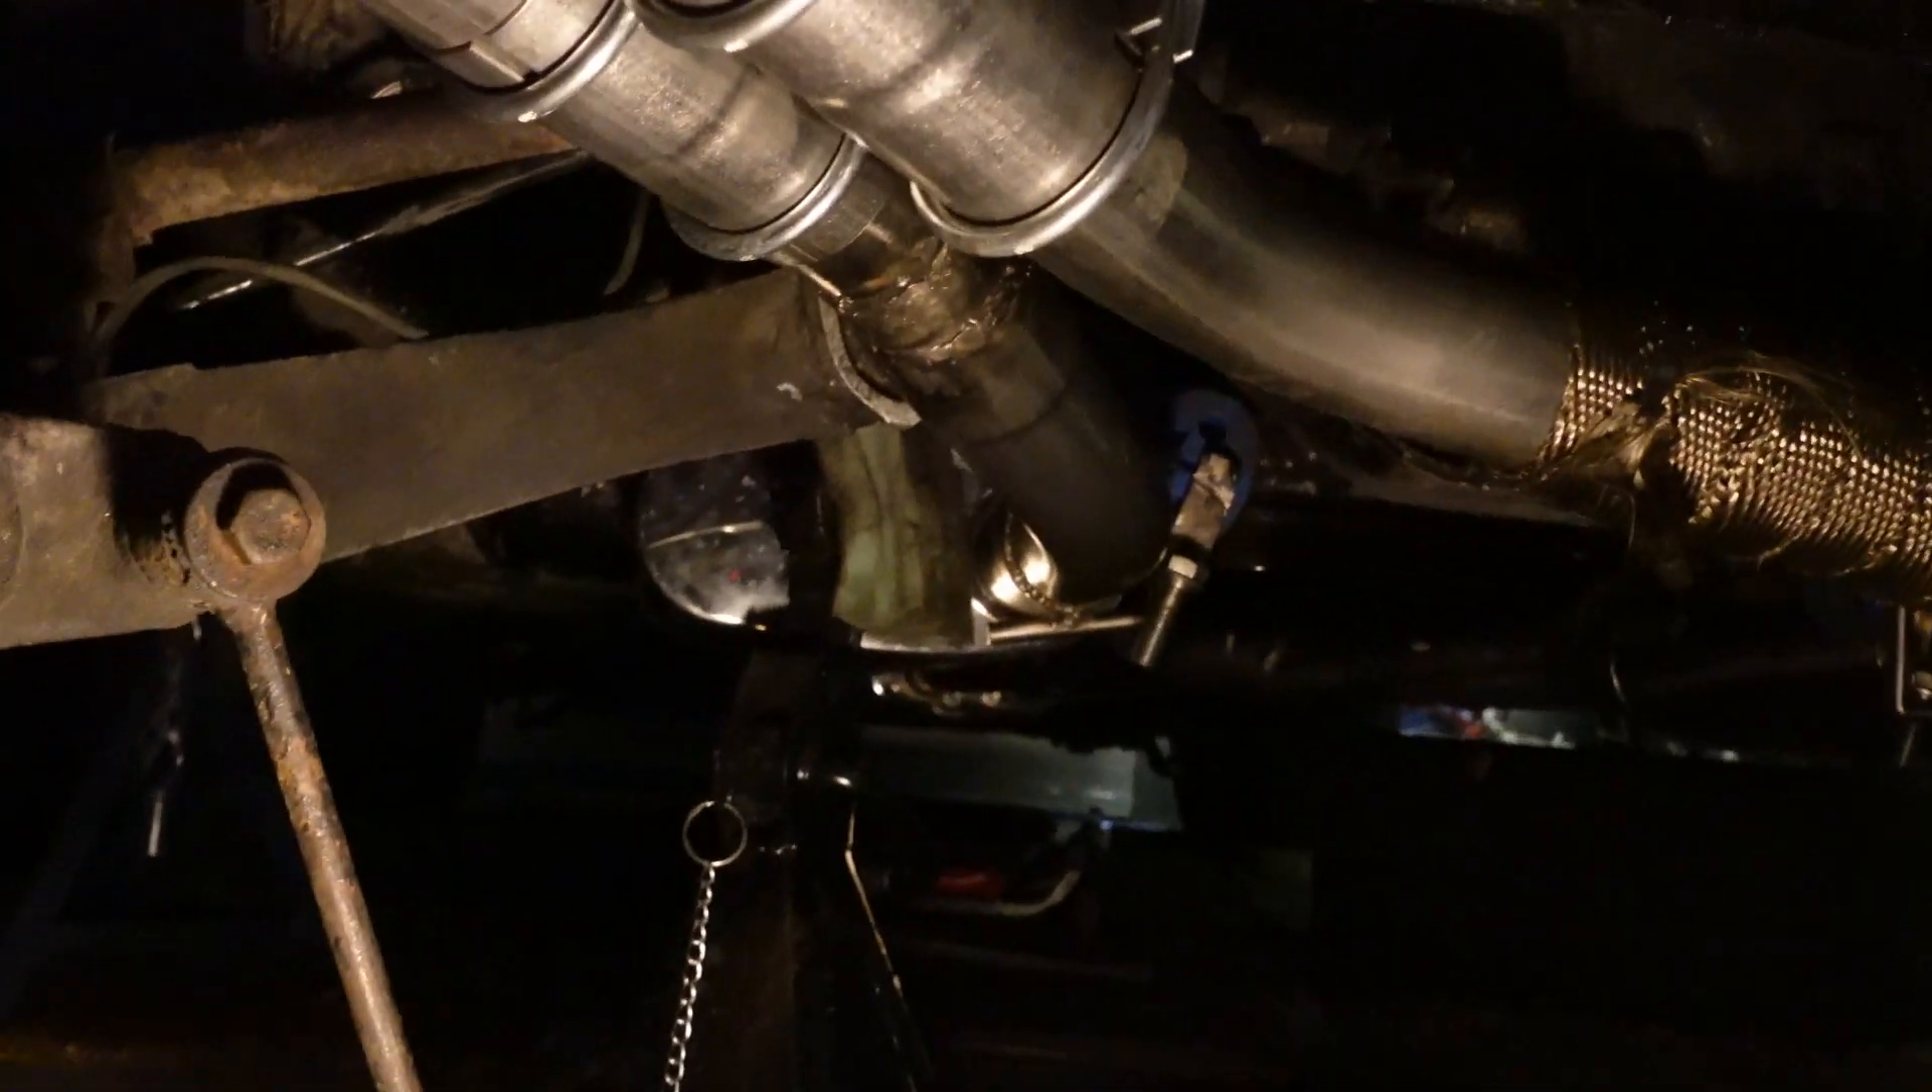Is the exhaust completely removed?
No.